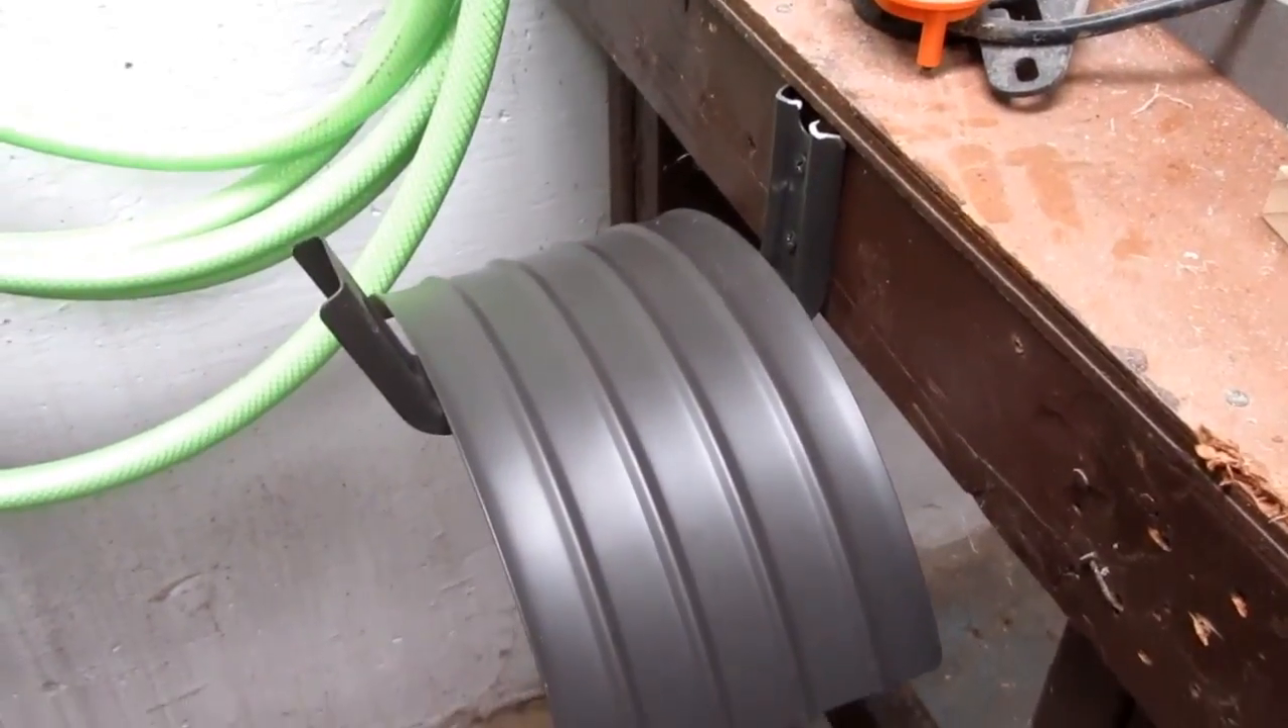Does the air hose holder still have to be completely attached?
No.